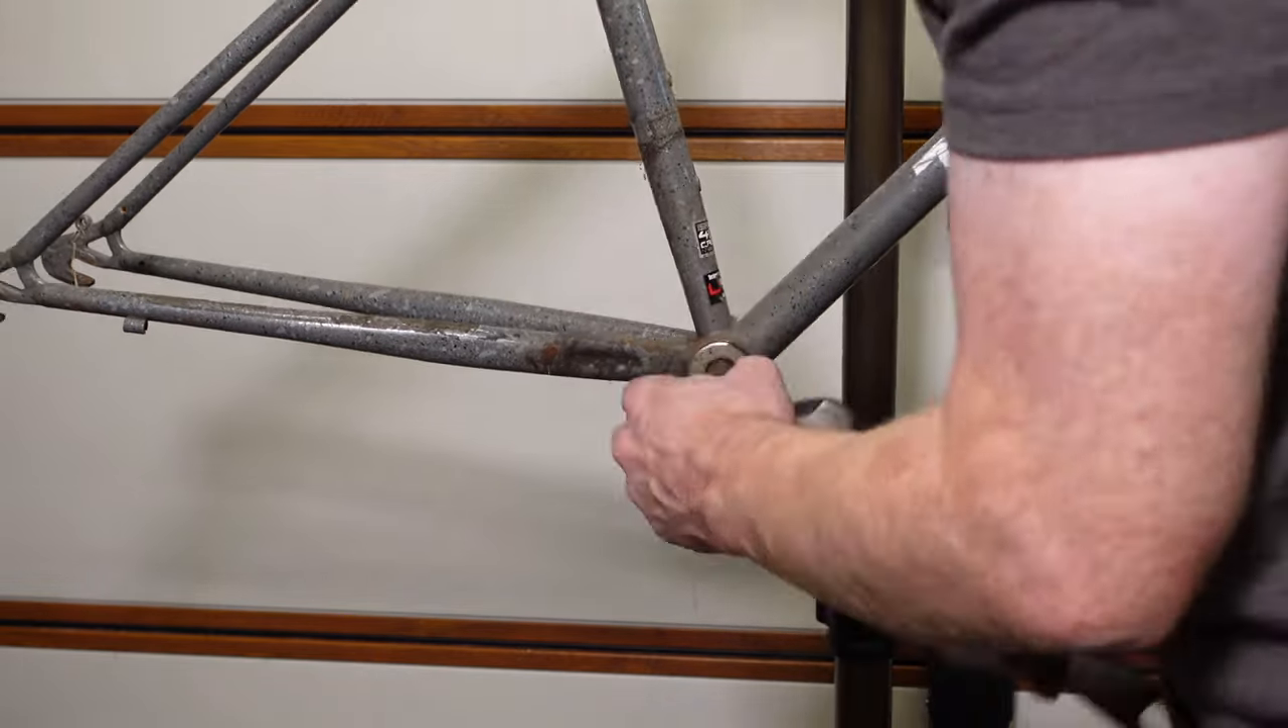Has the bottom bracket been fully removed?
No.